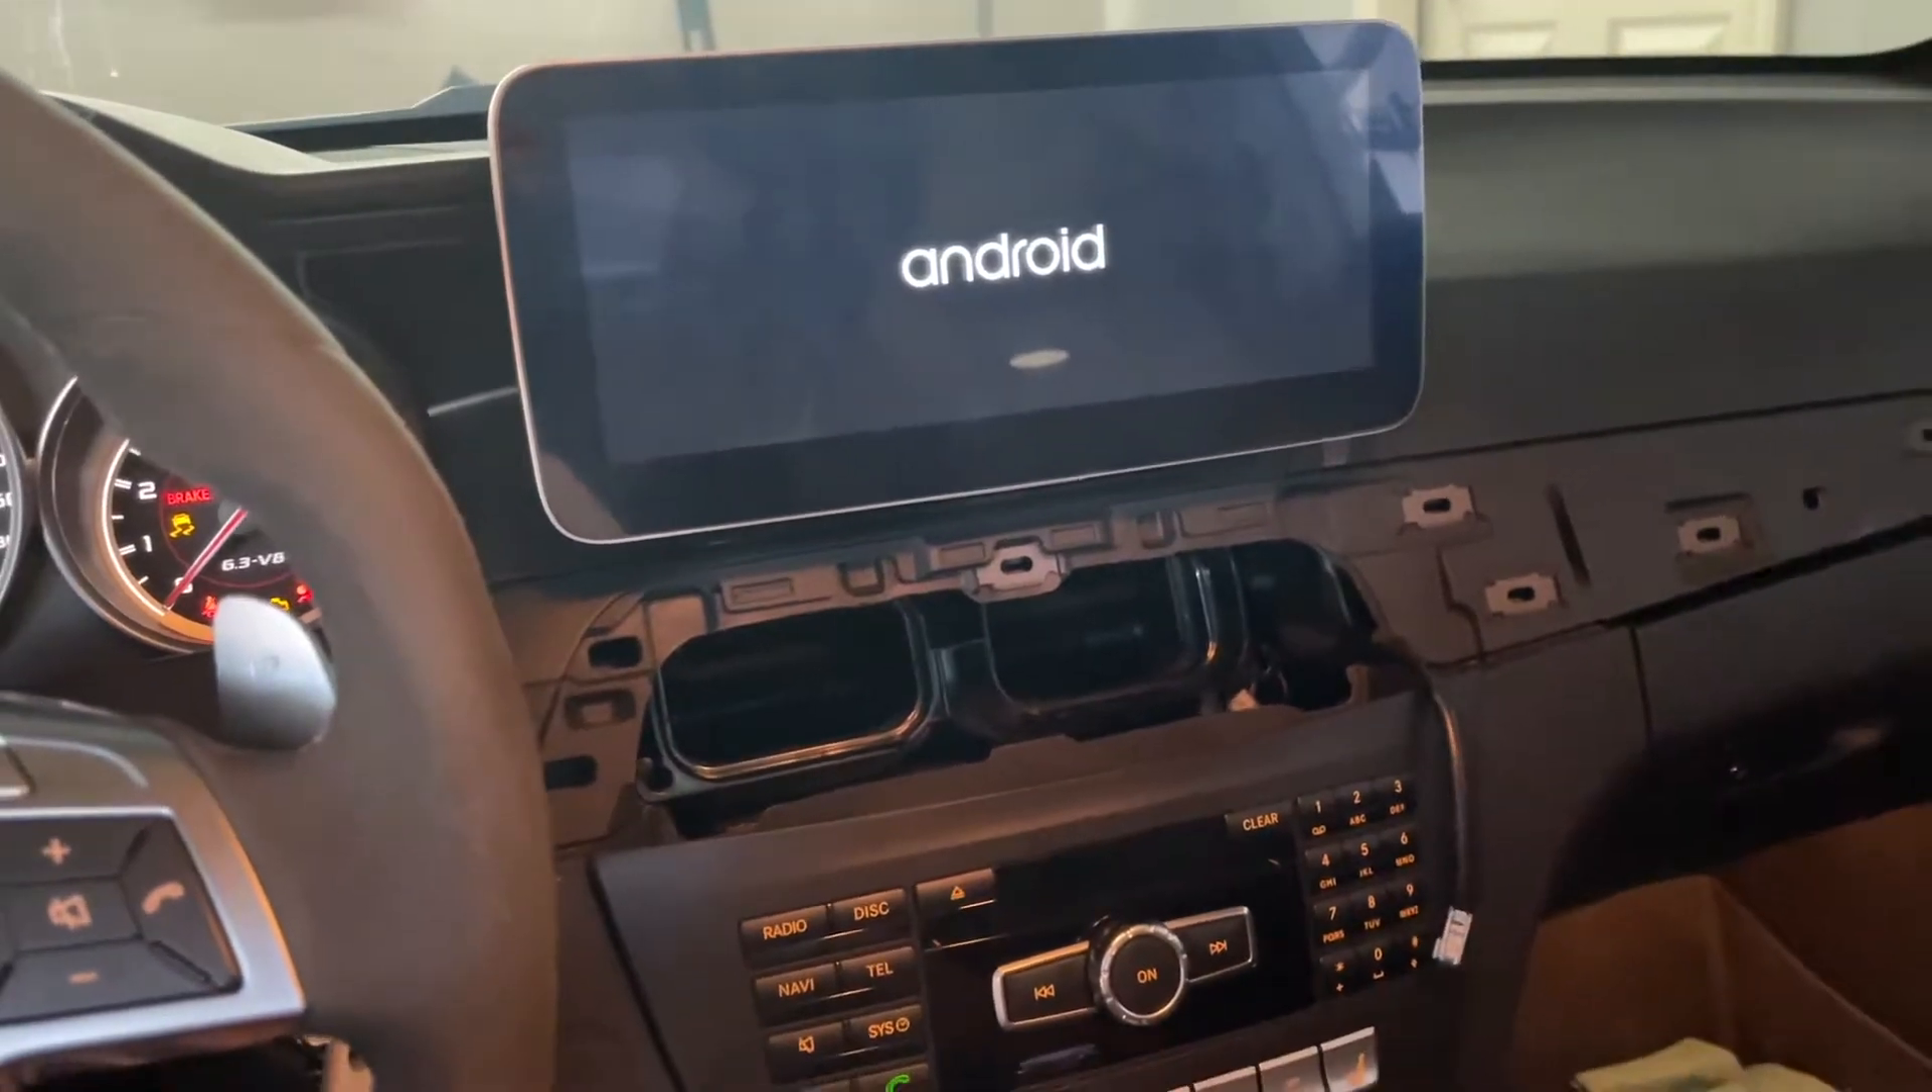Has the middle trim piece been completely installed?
No.